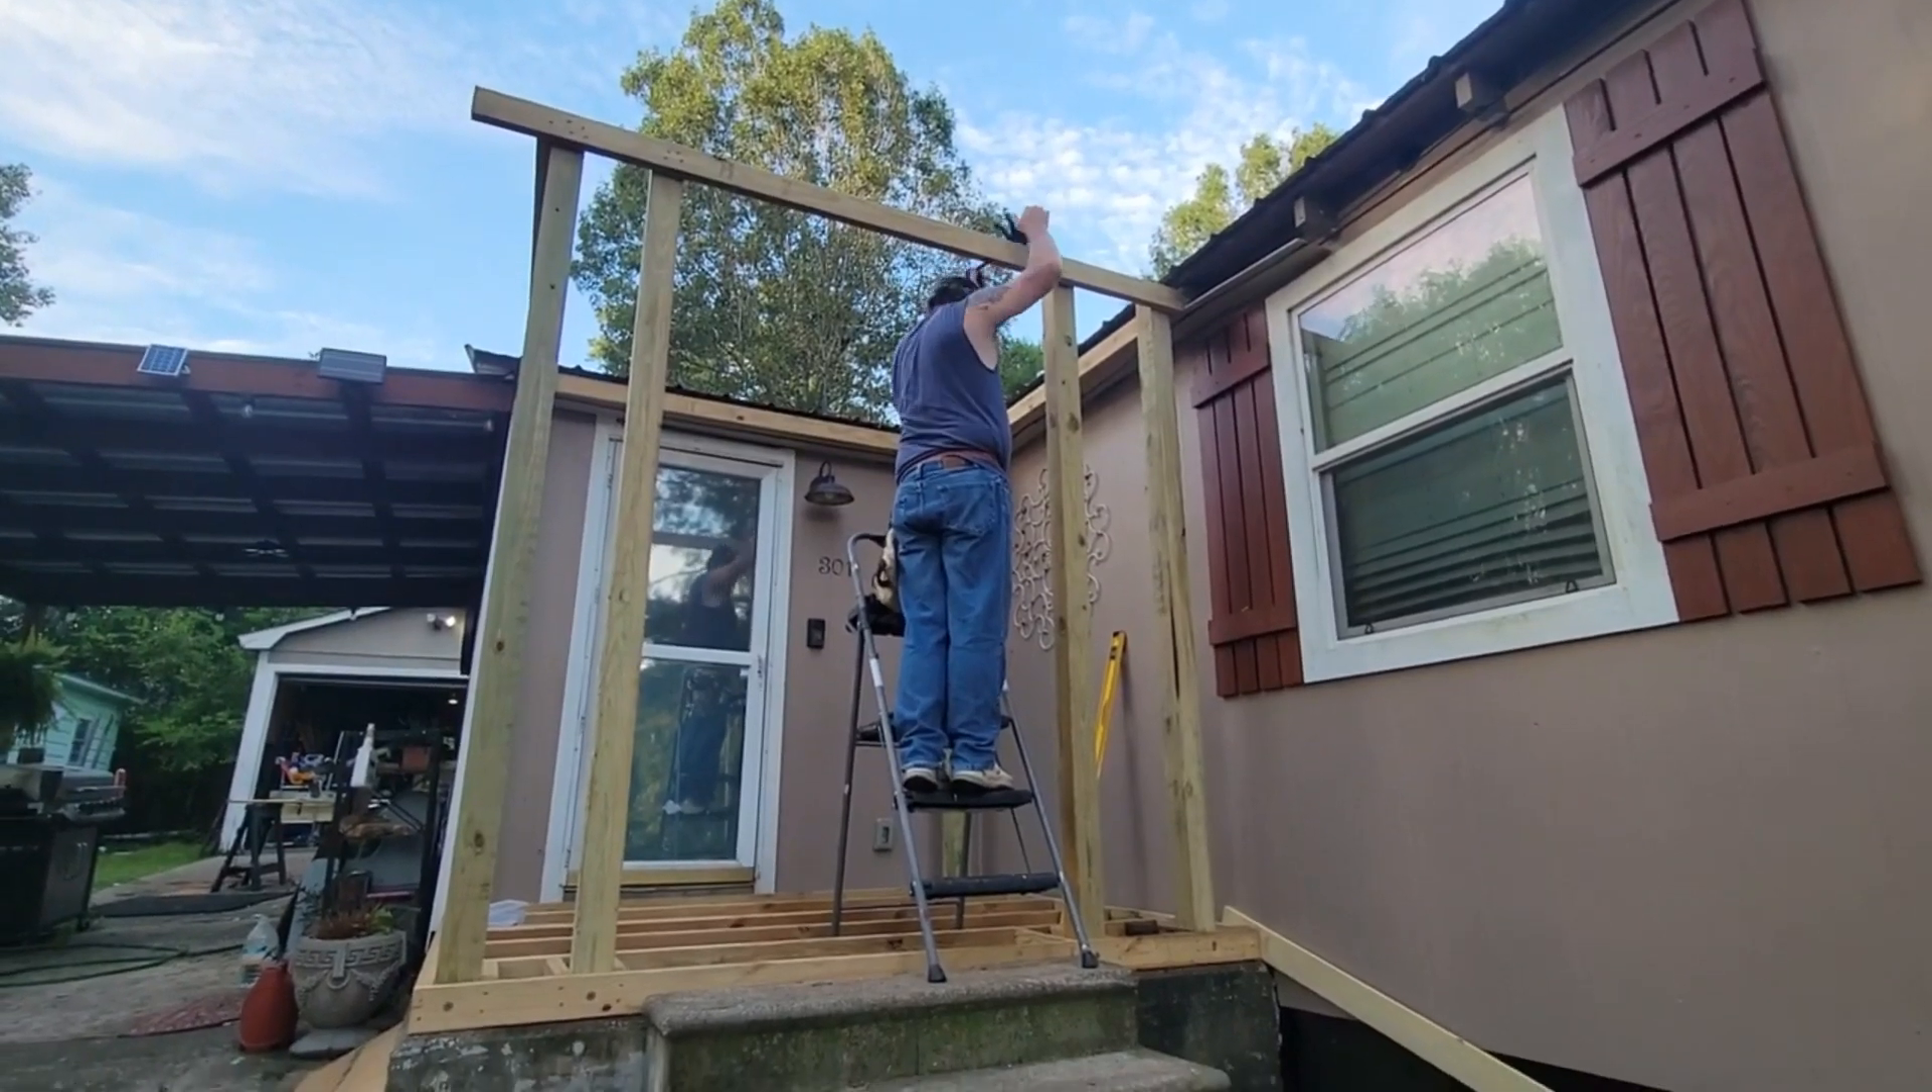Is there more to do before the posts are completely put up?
No.